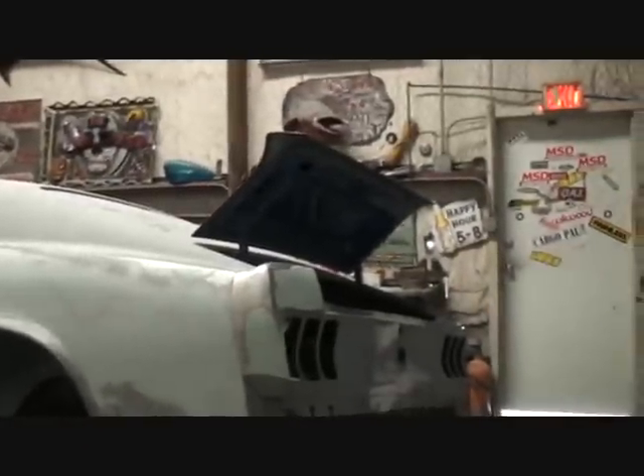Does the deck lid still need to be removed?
Yes.